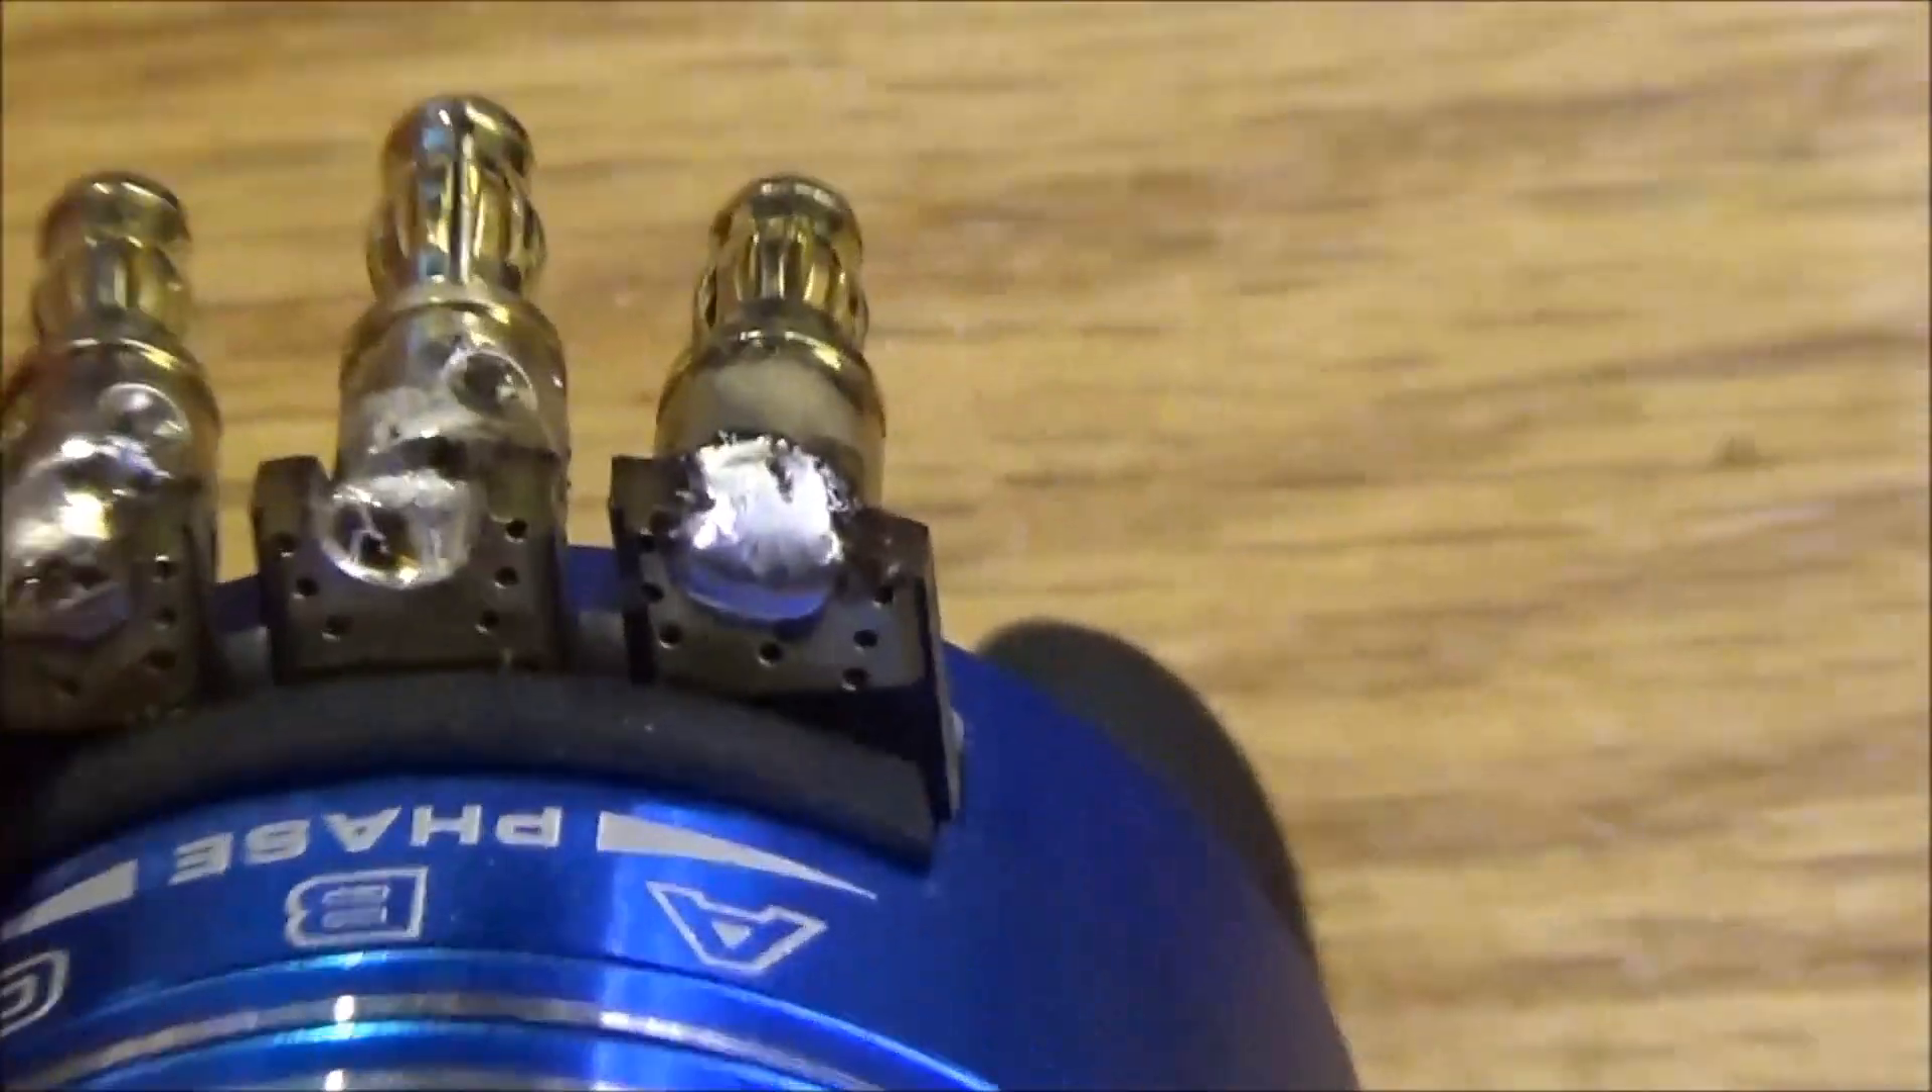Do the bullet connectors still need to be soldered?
No.